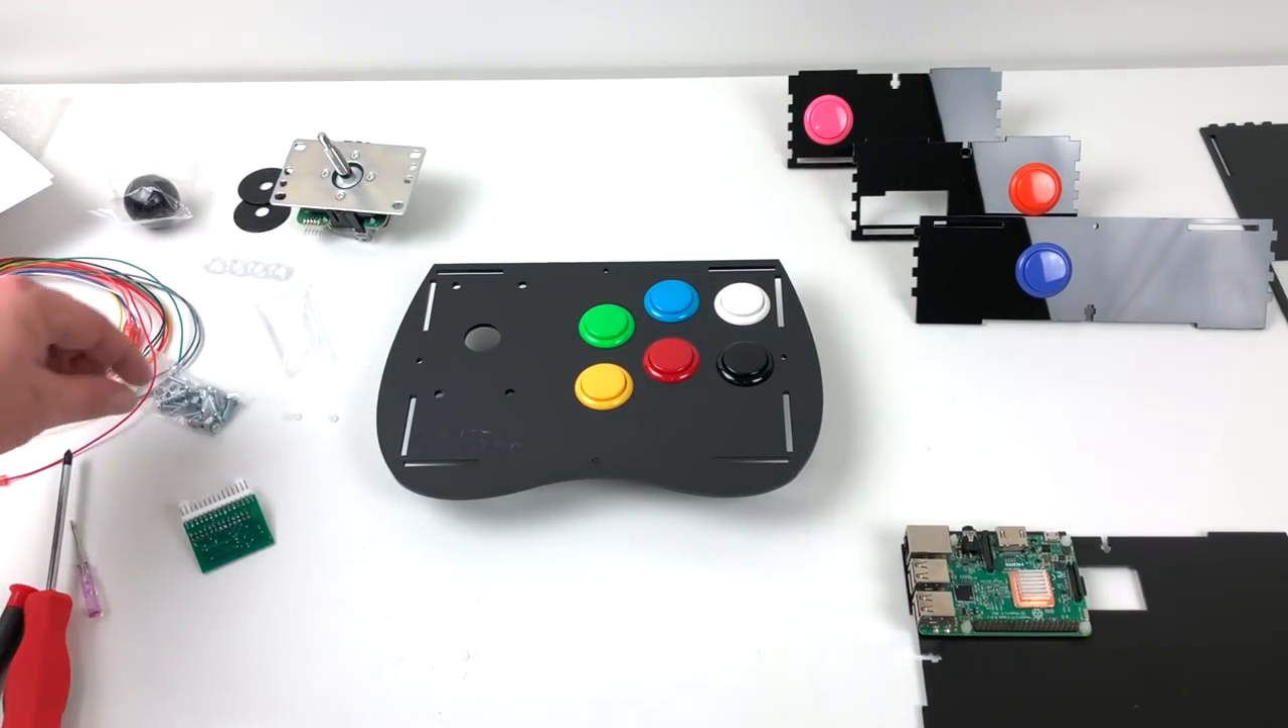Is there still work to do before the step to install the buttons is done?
No.